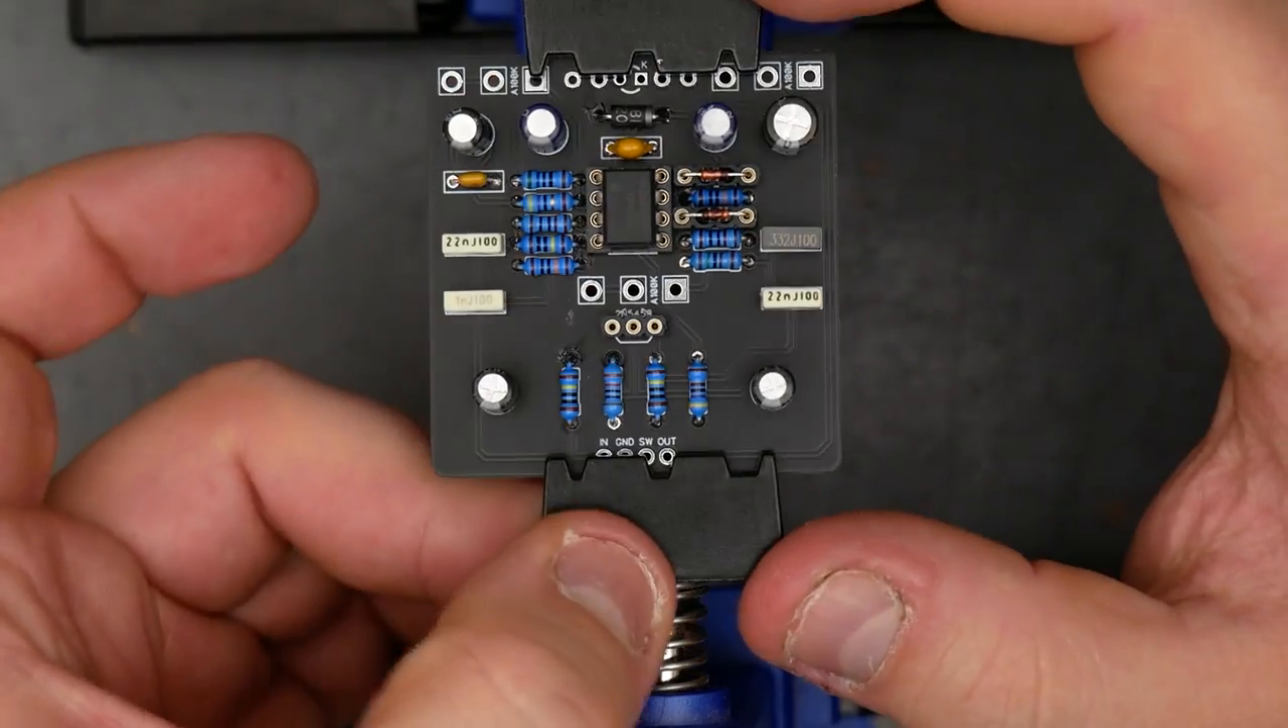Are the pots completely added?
No.